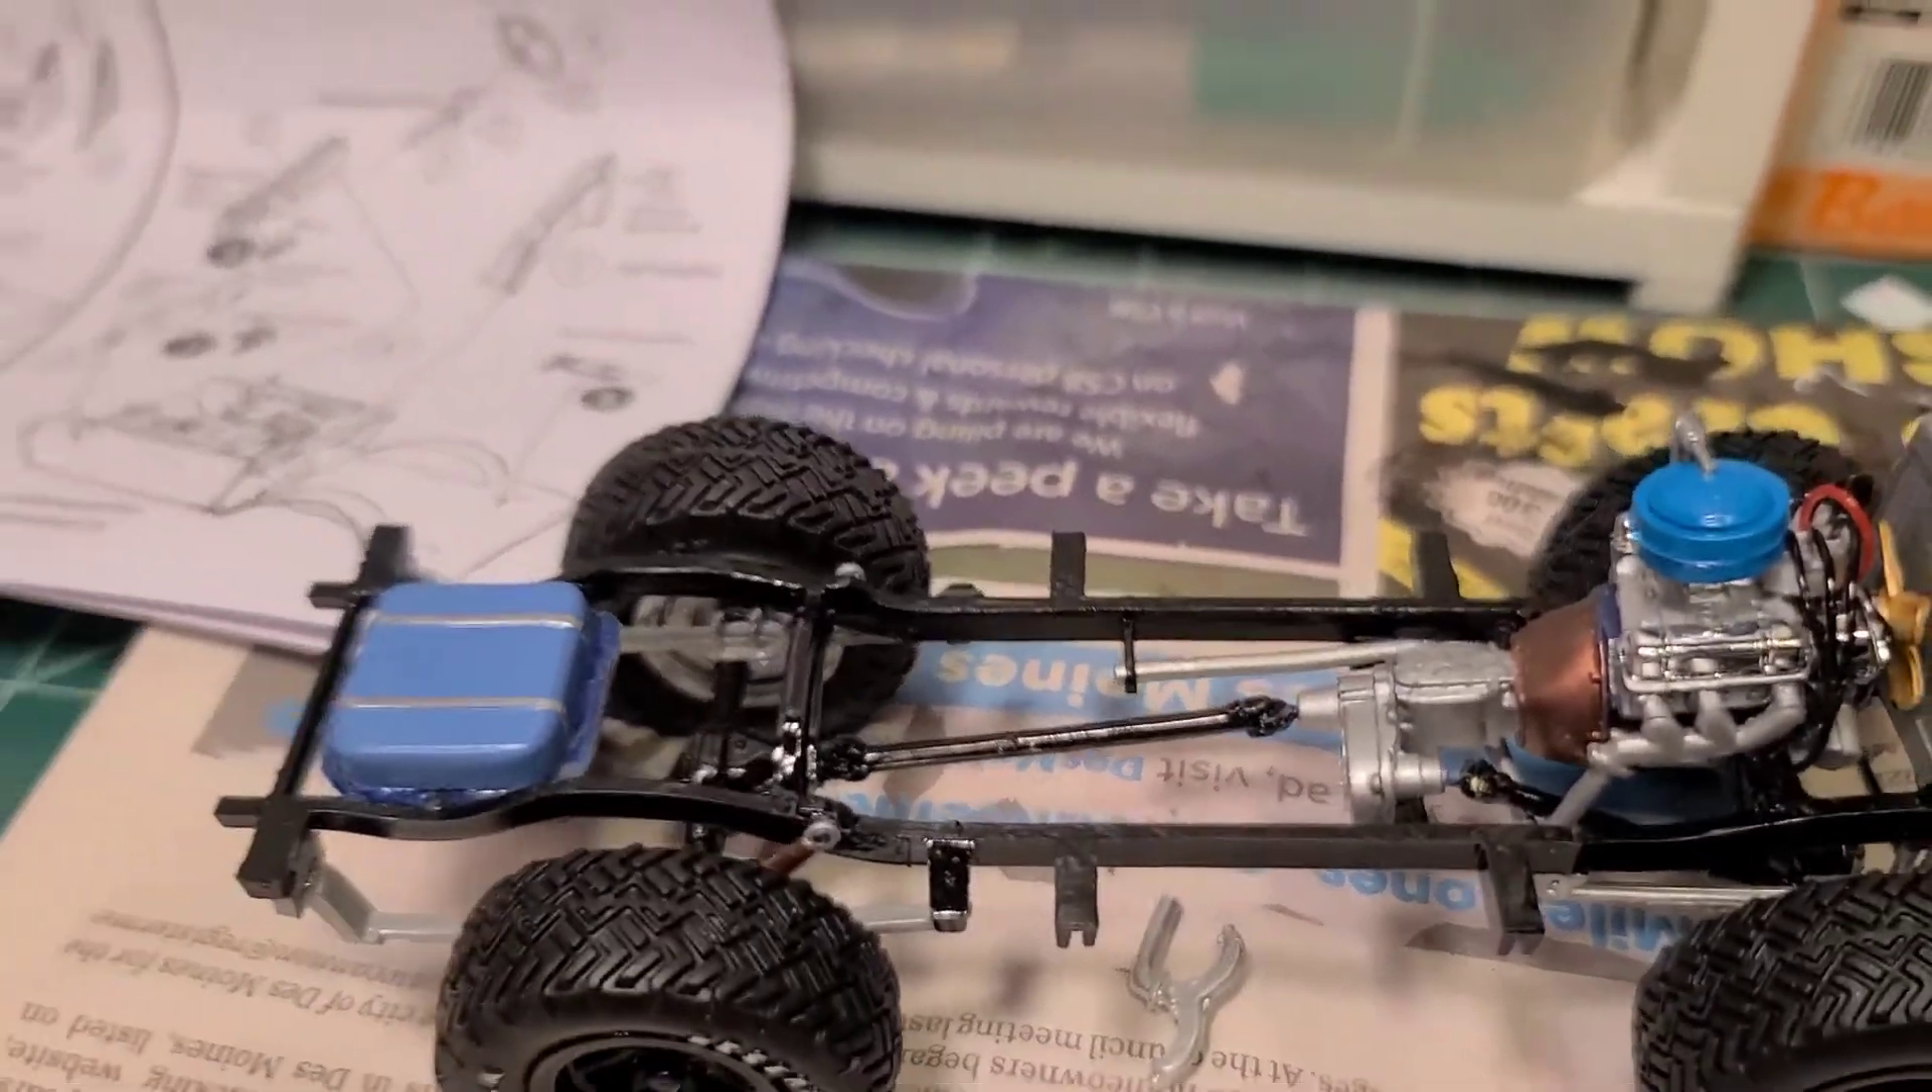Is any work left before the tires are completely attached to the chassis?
No.